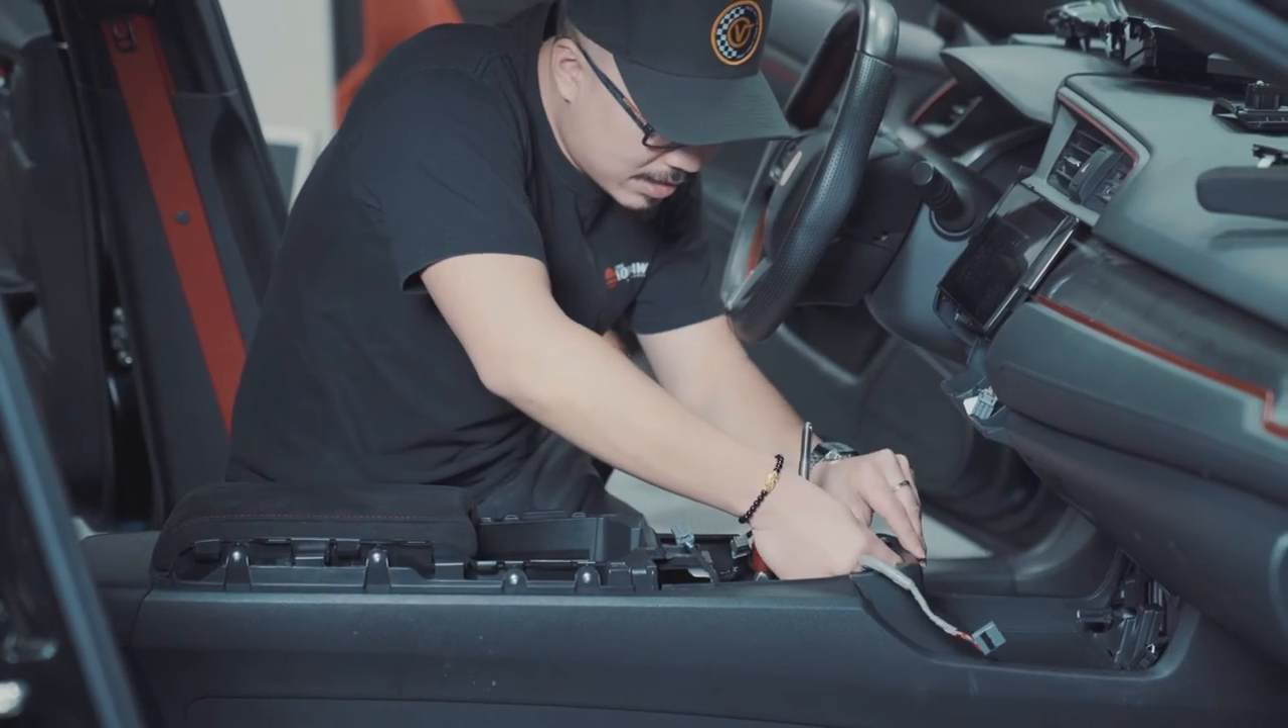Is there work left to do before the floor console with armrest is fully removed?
Yes.